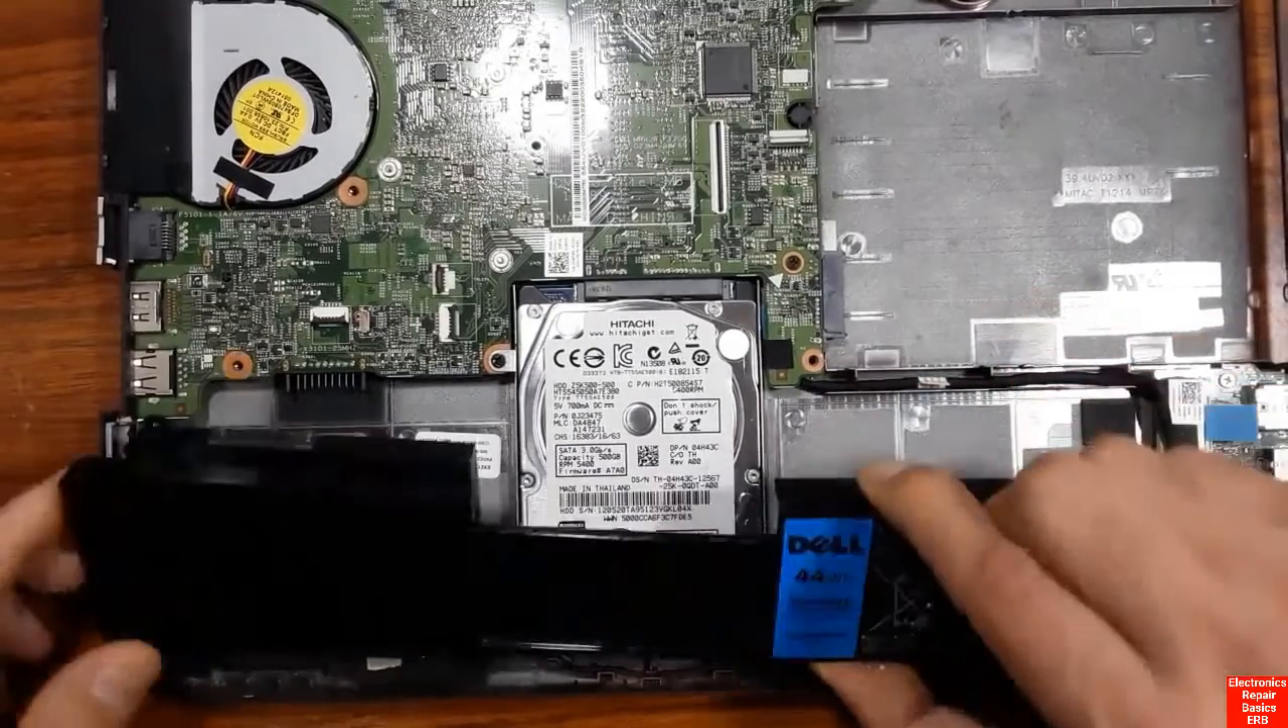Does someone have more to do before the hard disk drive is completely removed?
Yes.